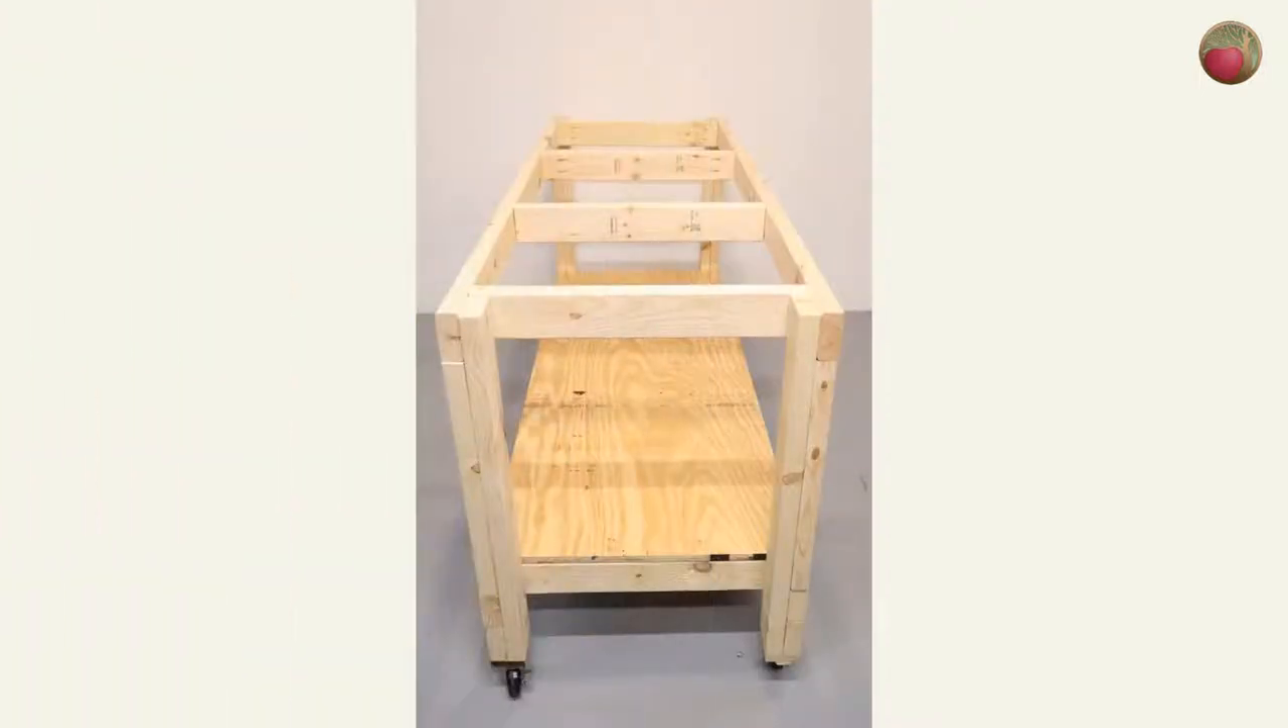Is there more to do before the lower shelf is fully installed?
No.